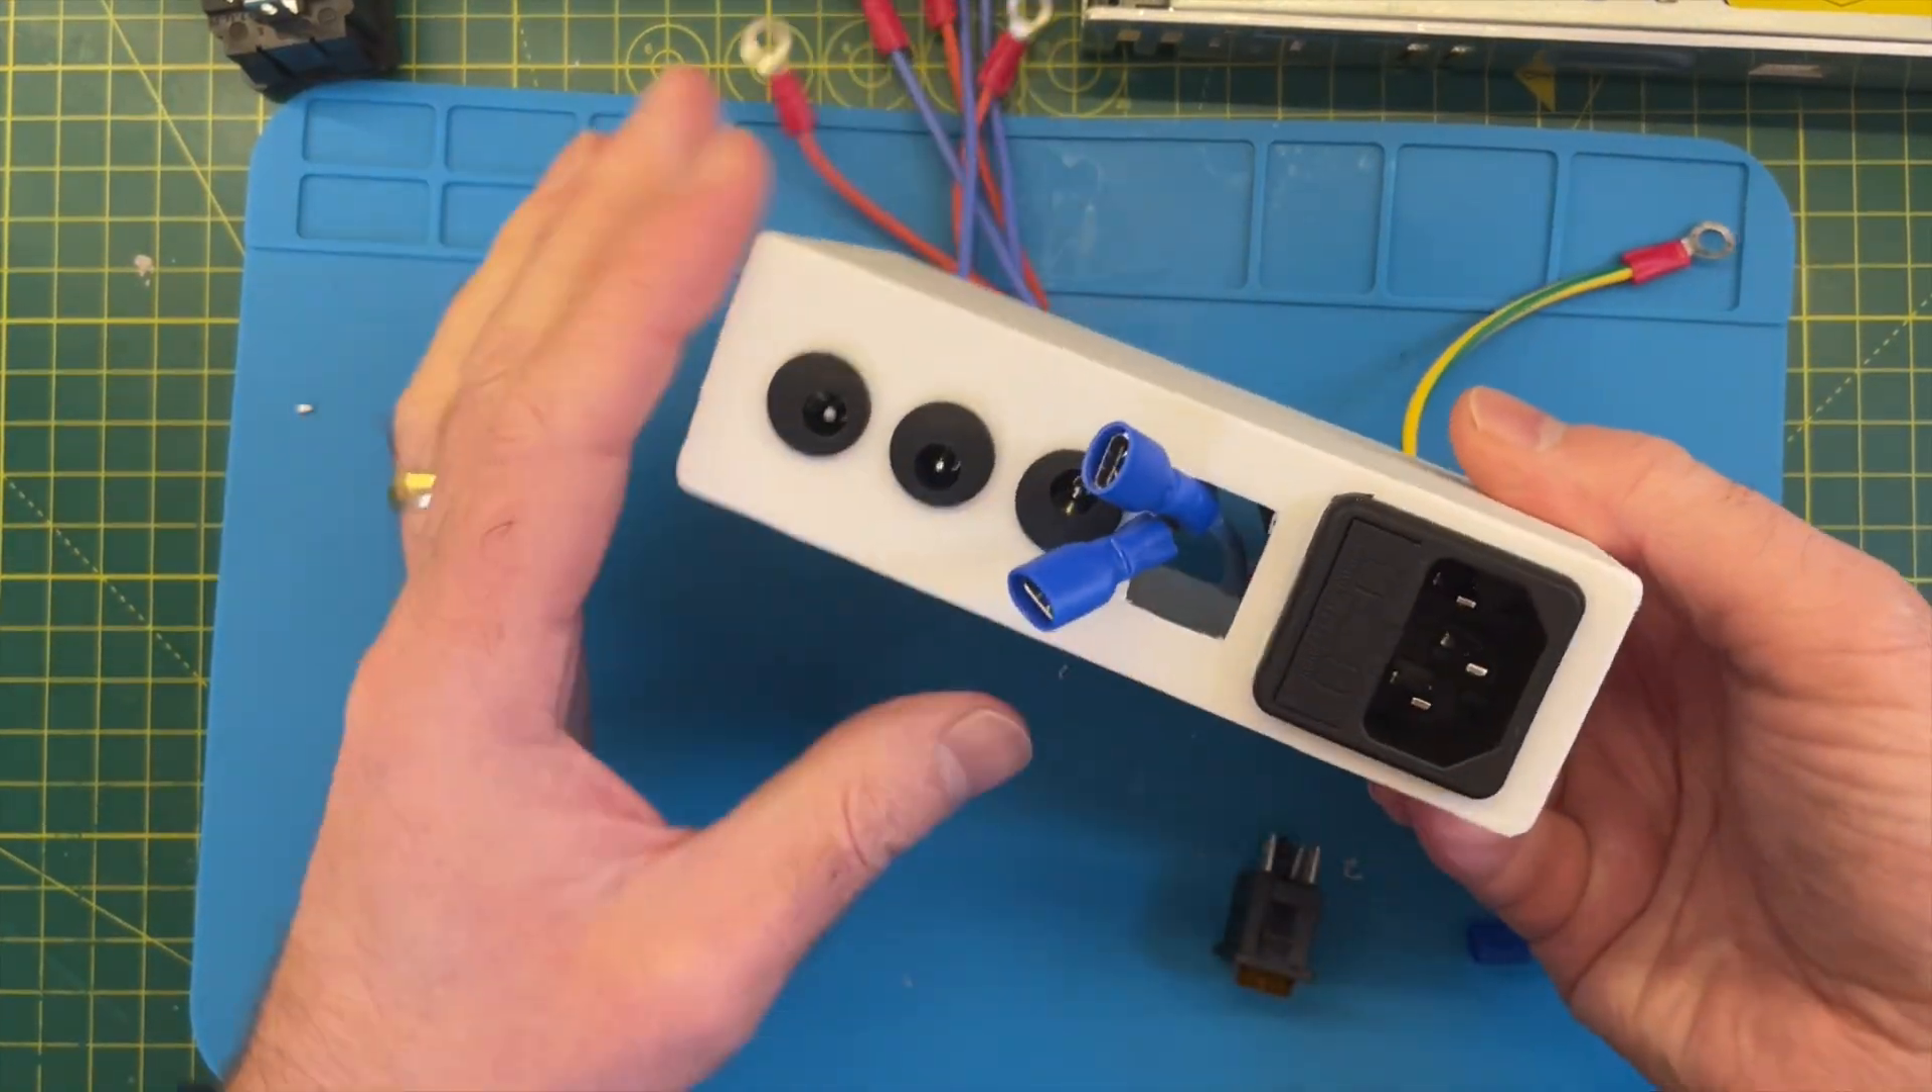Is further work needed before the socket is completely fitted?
No.